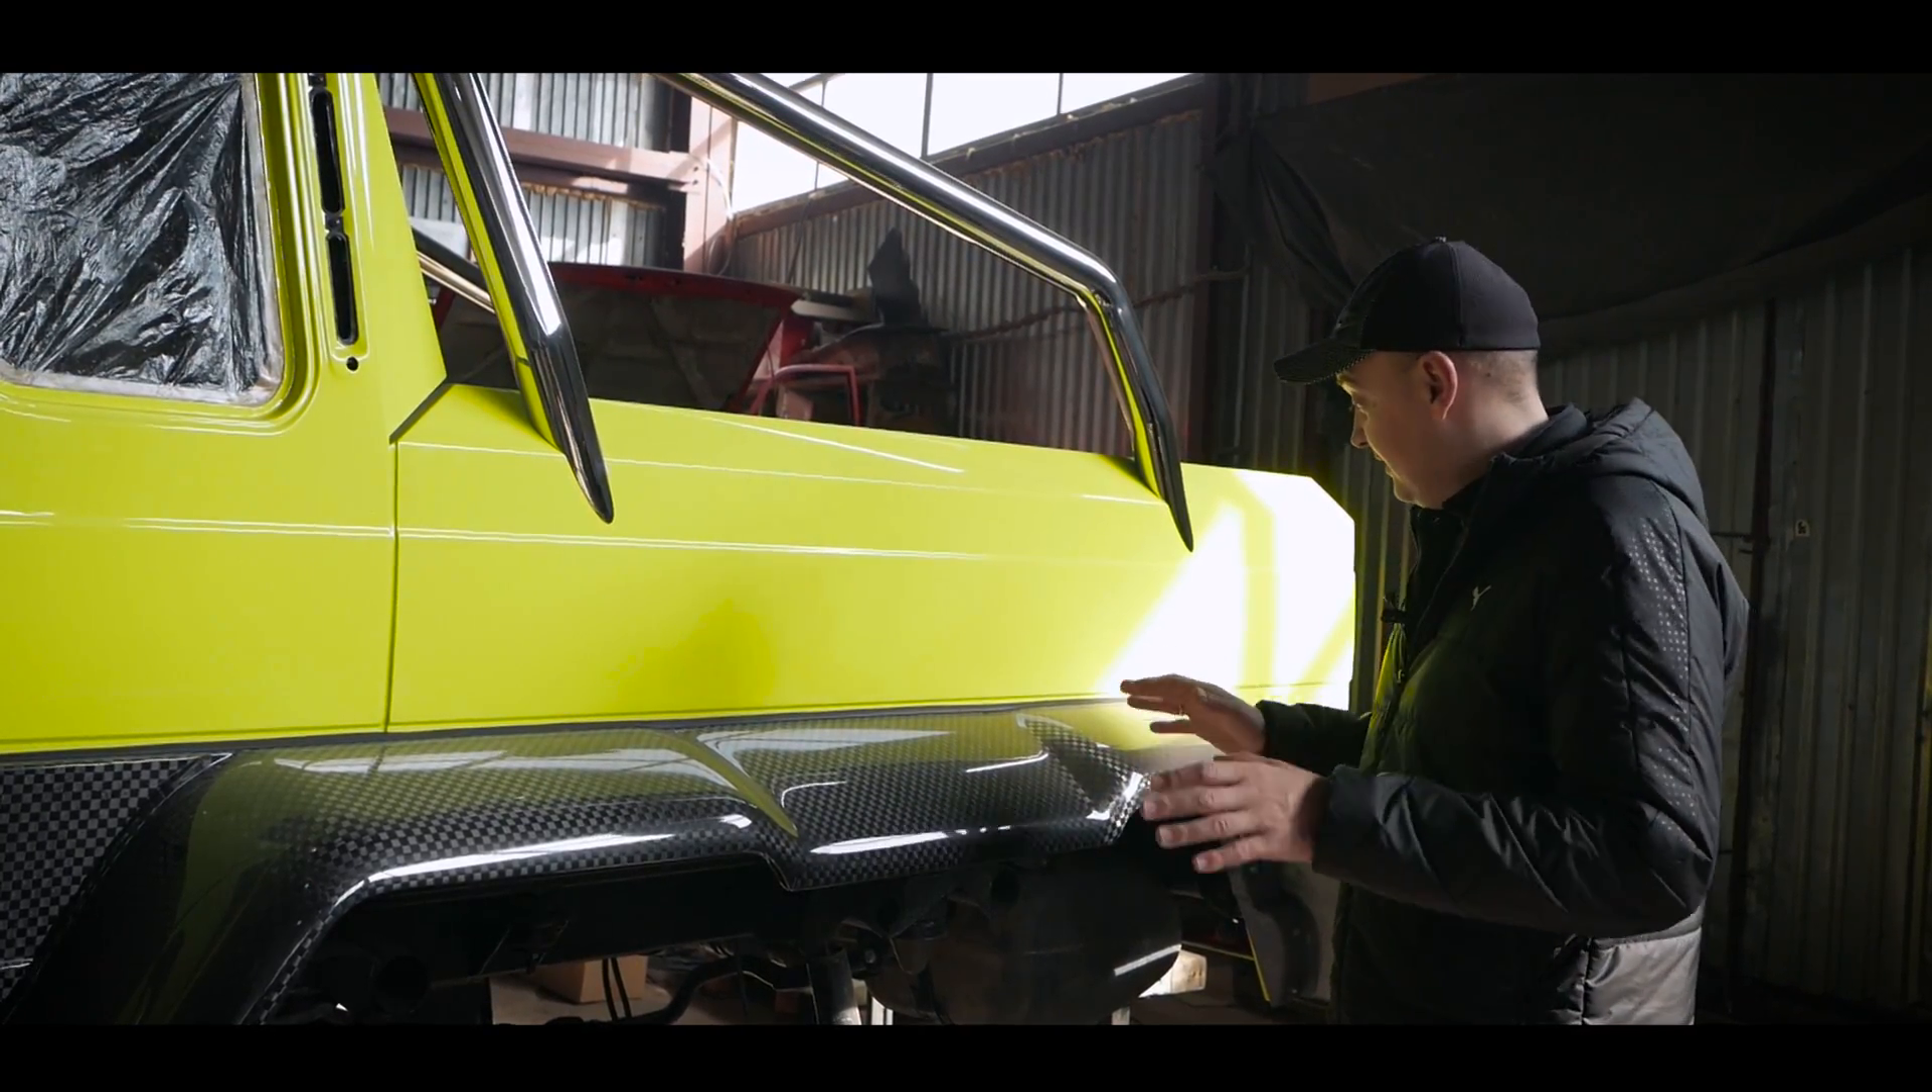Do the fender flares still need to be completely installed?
No.